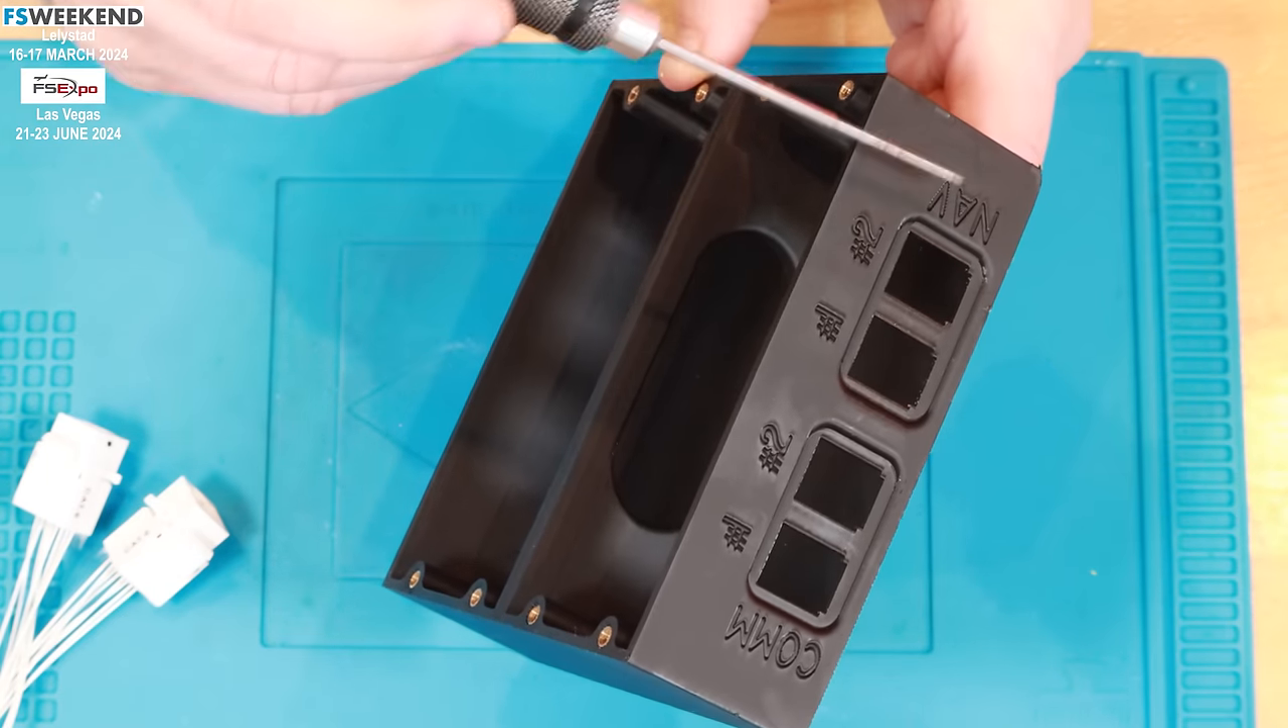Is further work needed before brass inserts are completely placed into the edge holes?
No.